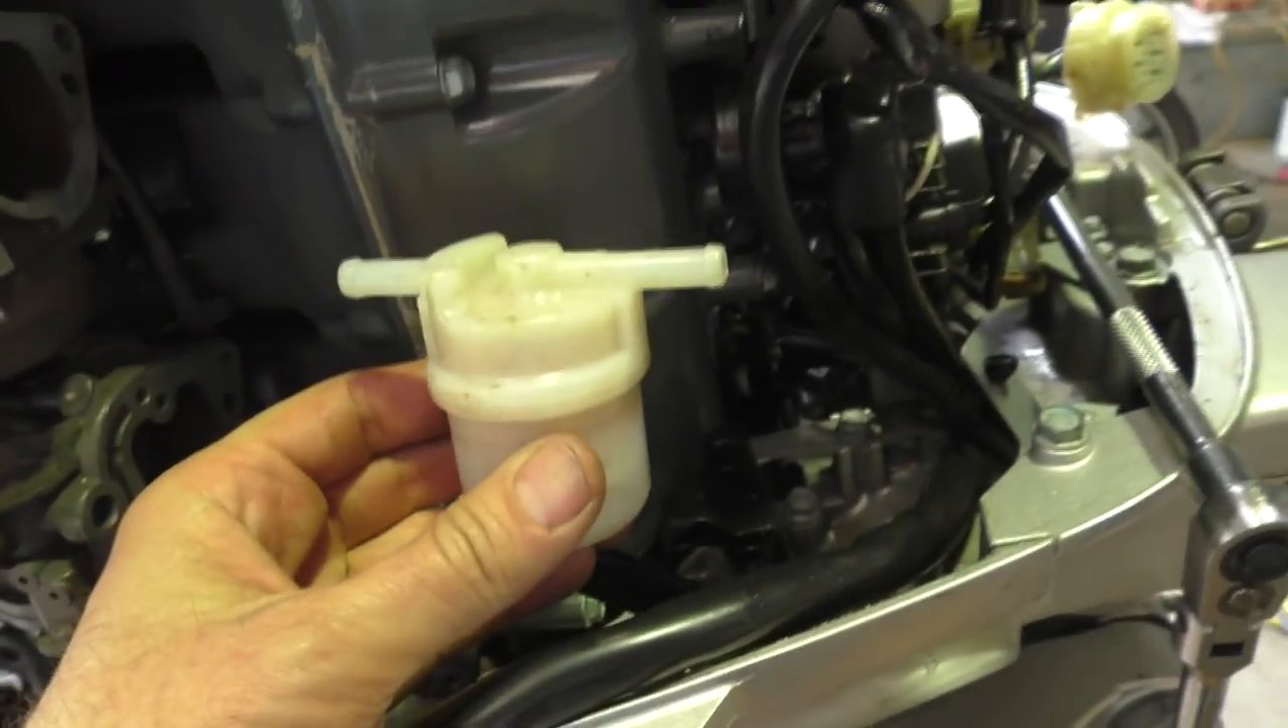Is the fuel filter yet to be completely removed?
No.